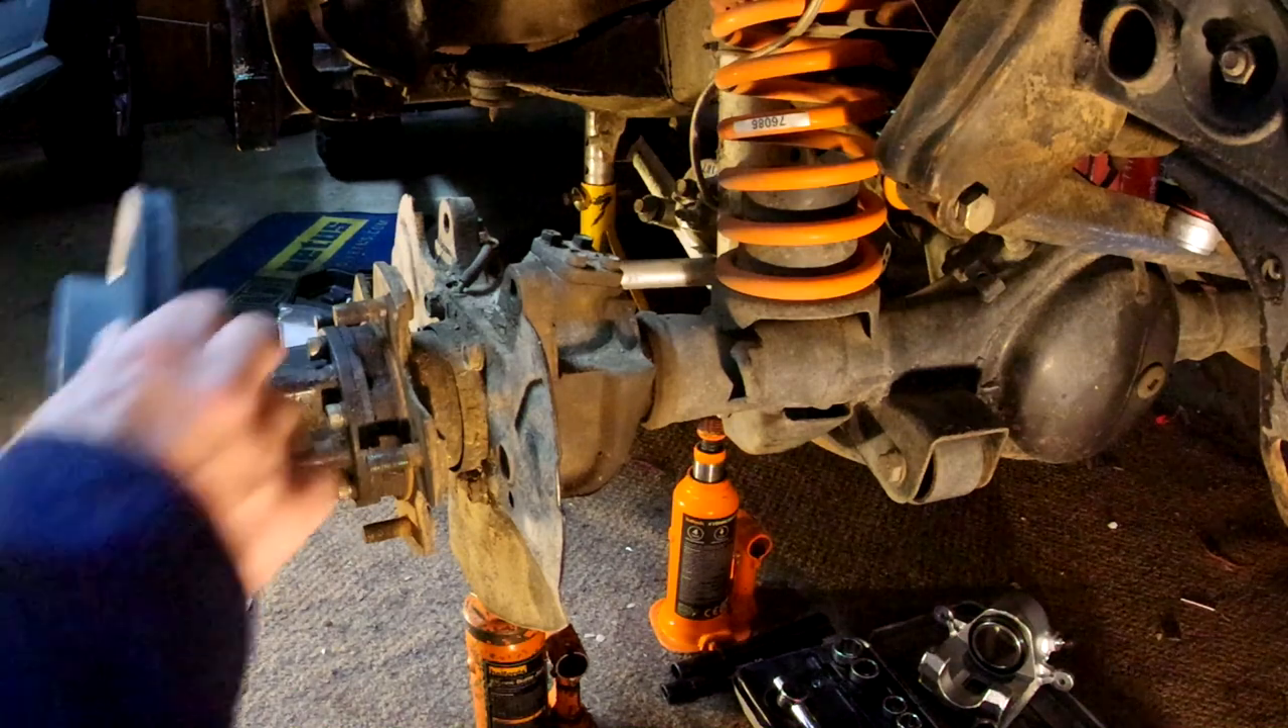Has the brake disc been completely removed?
Yes.